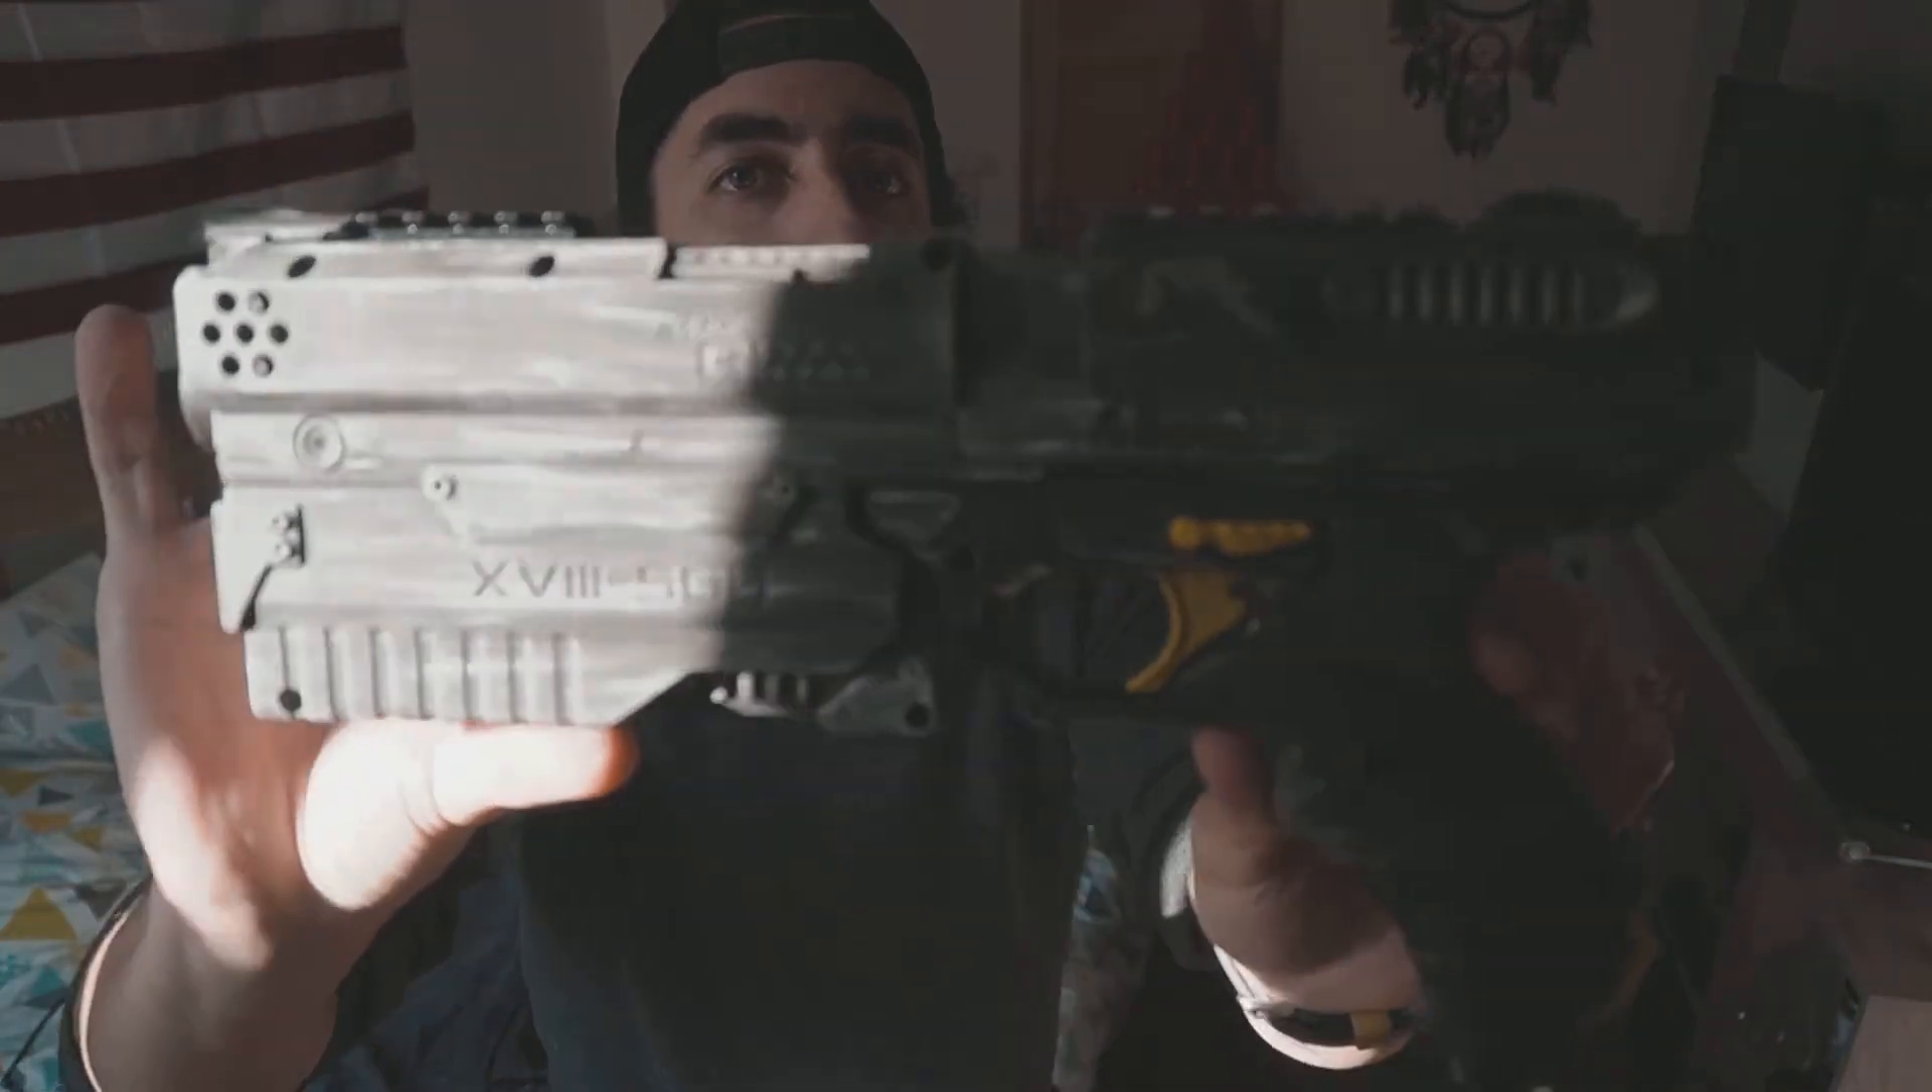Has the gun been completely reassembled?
Yes.